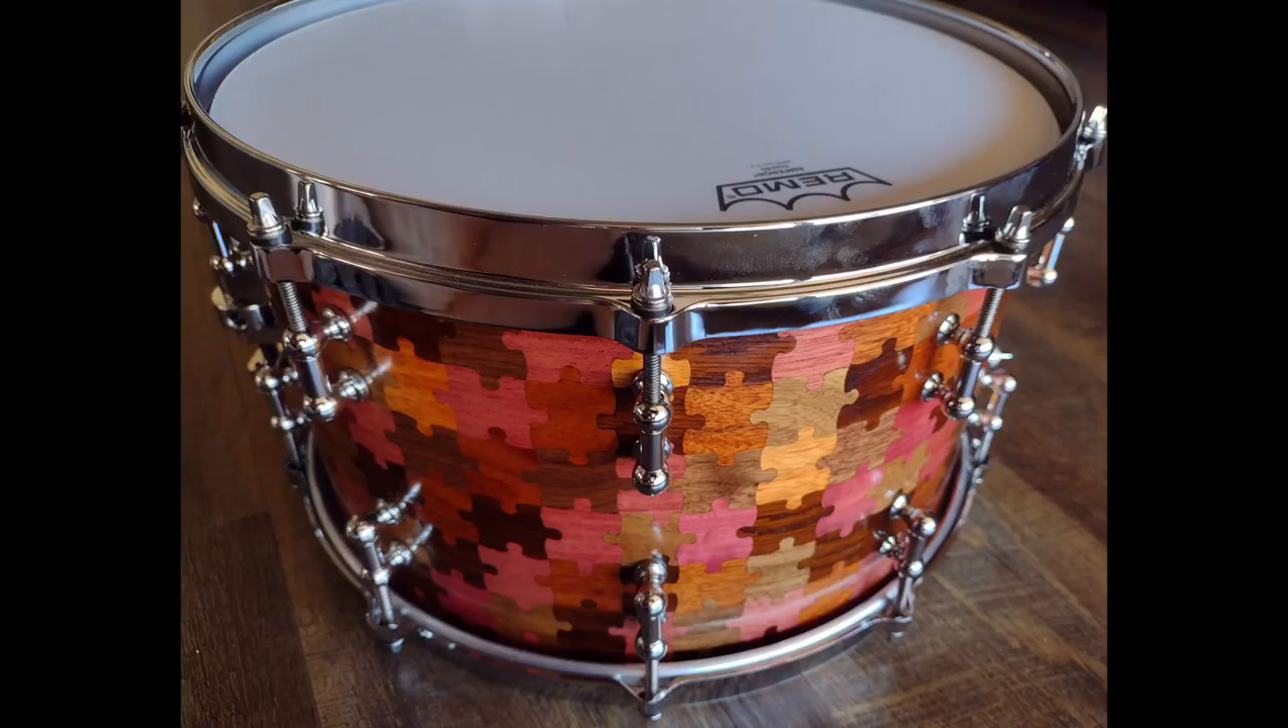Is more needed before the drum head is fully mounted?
No.